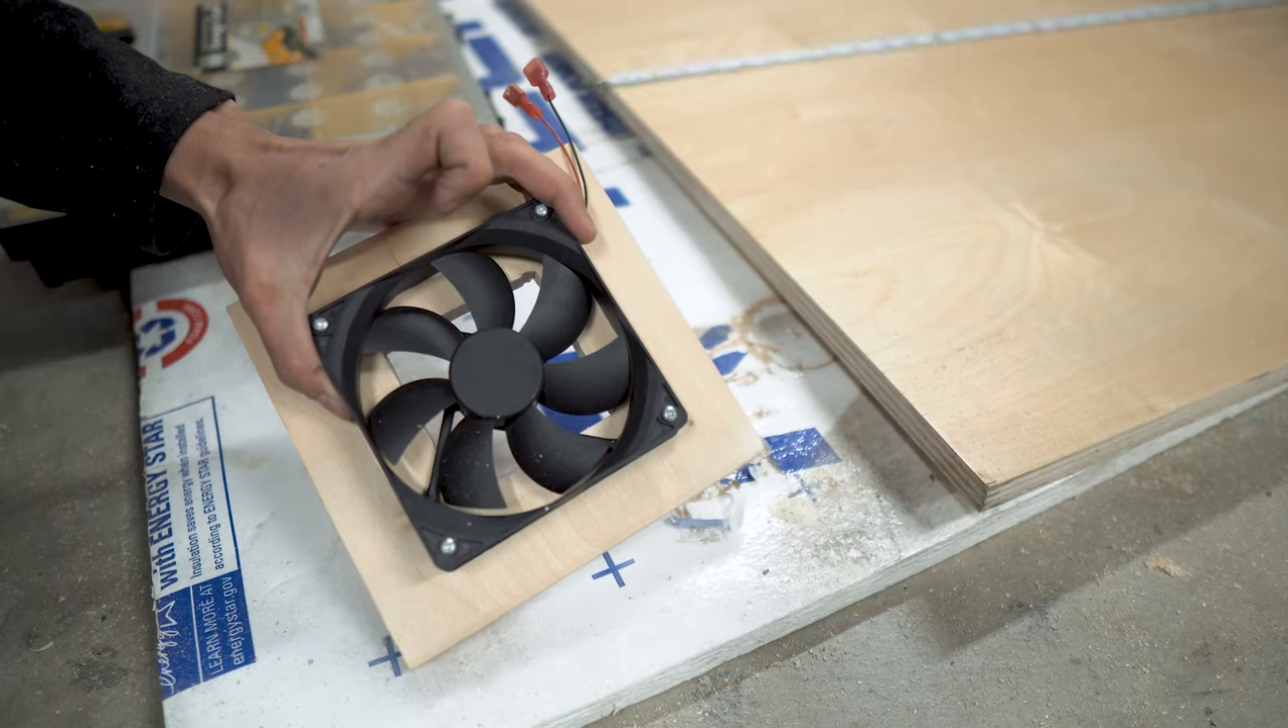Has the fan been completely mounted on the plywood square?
Yes.